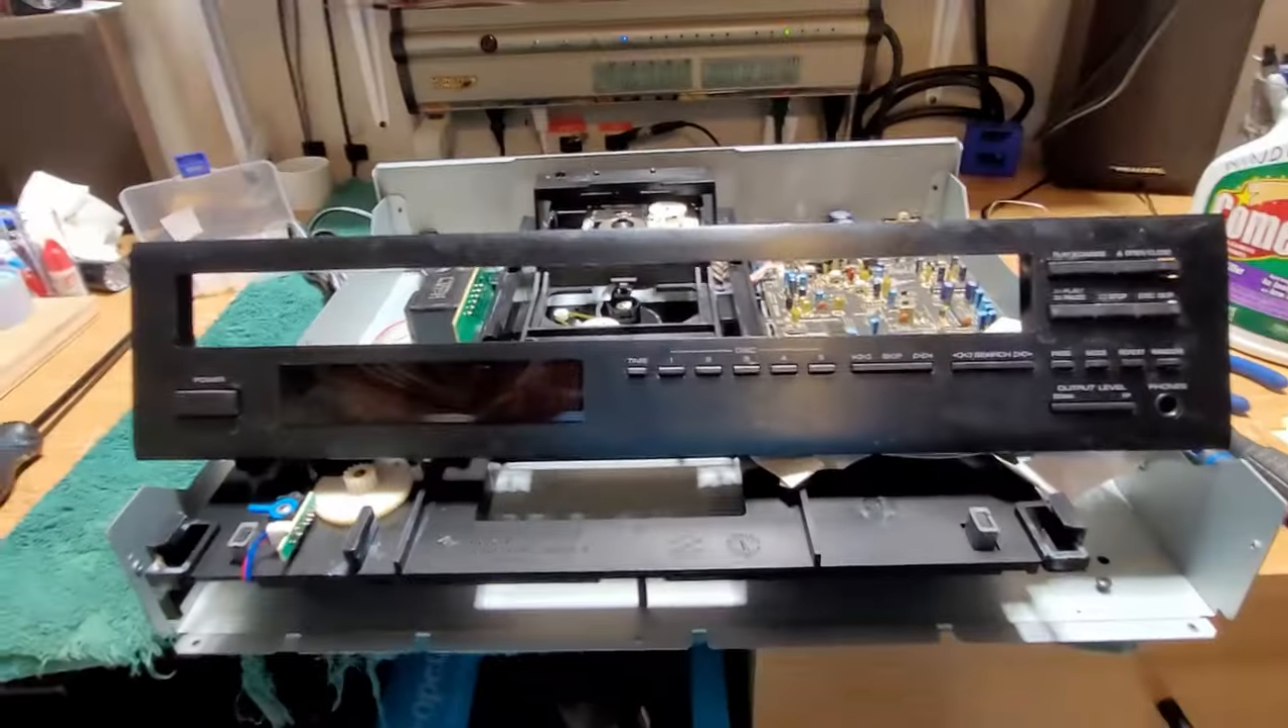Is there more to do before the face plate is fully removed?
No.